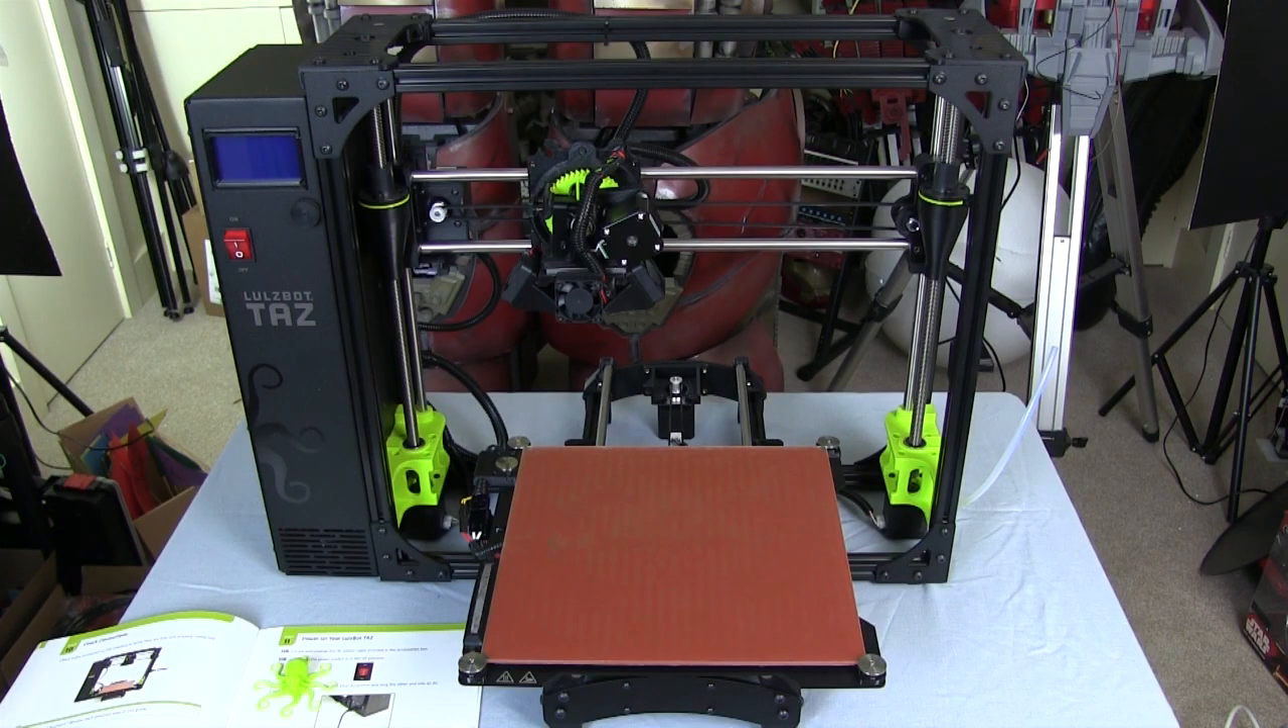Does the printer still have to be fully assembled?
No.